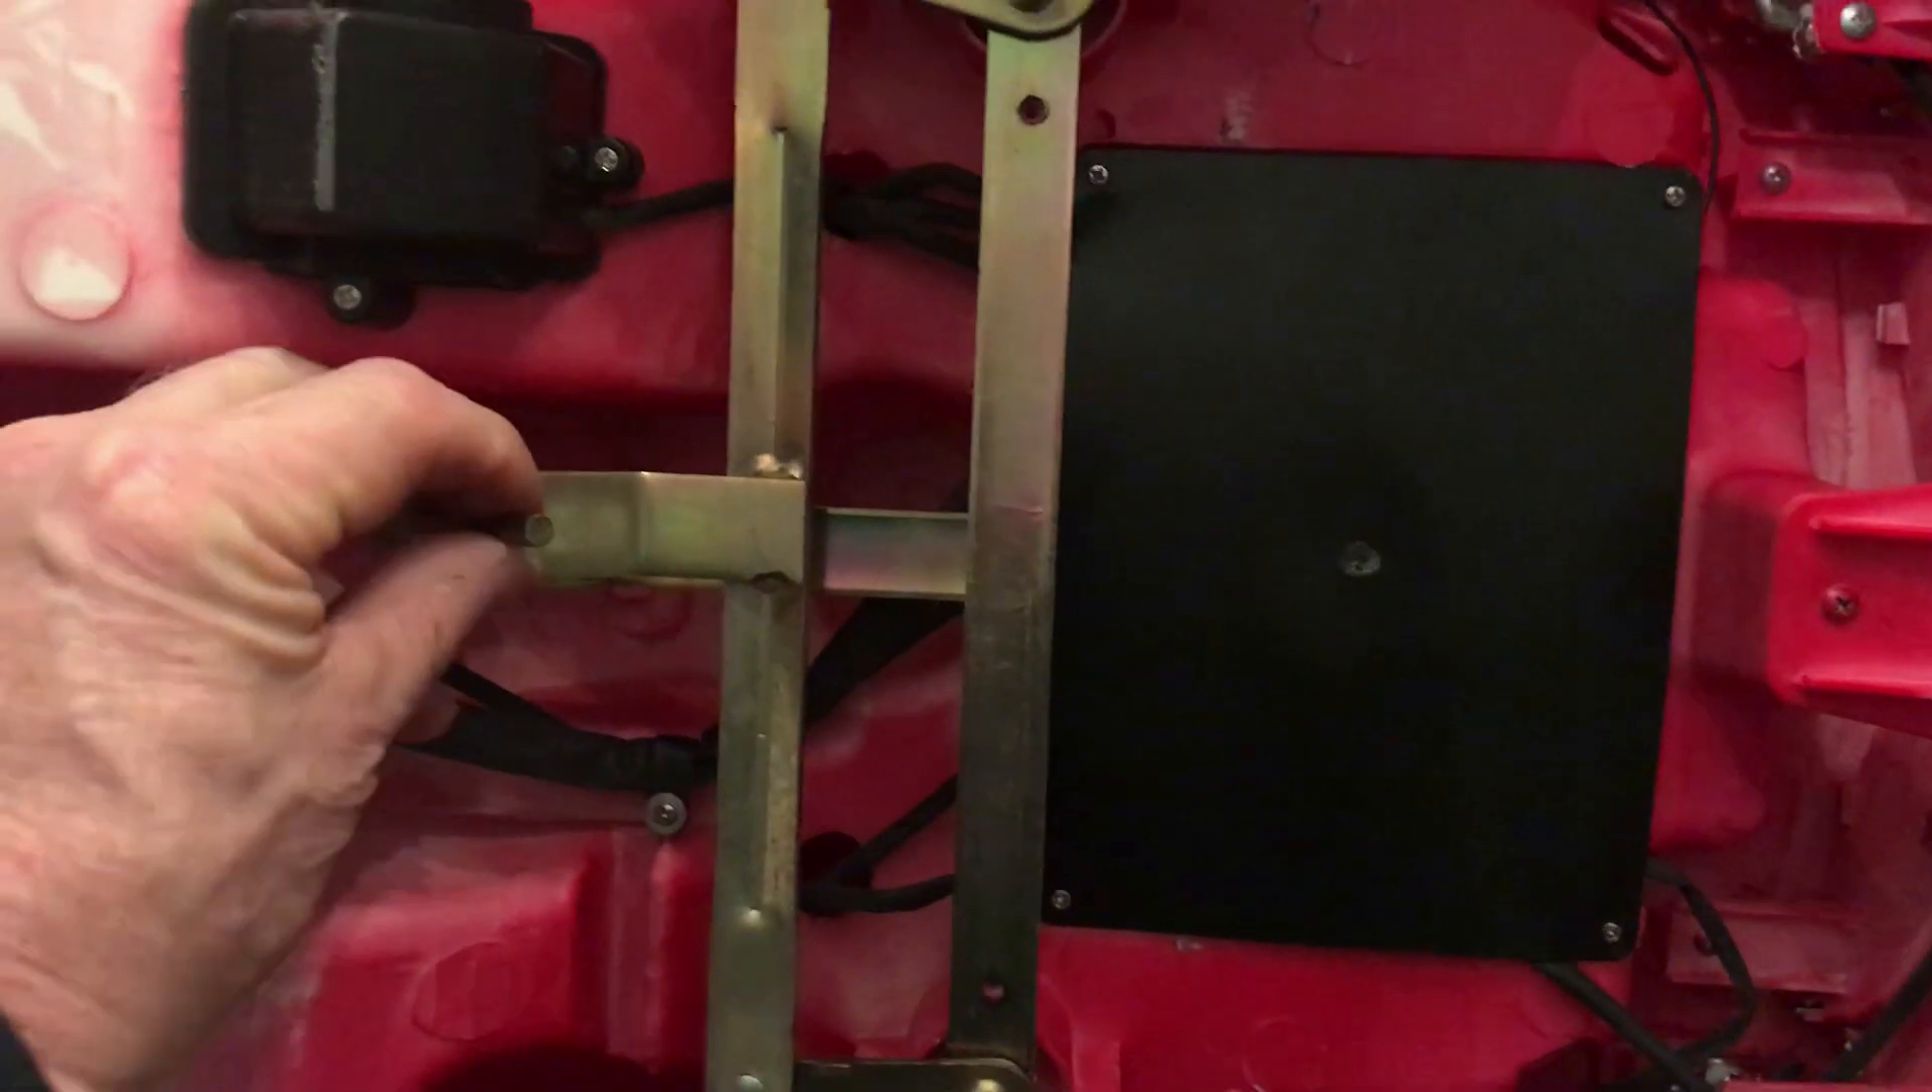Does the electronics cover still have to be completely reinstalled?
No.